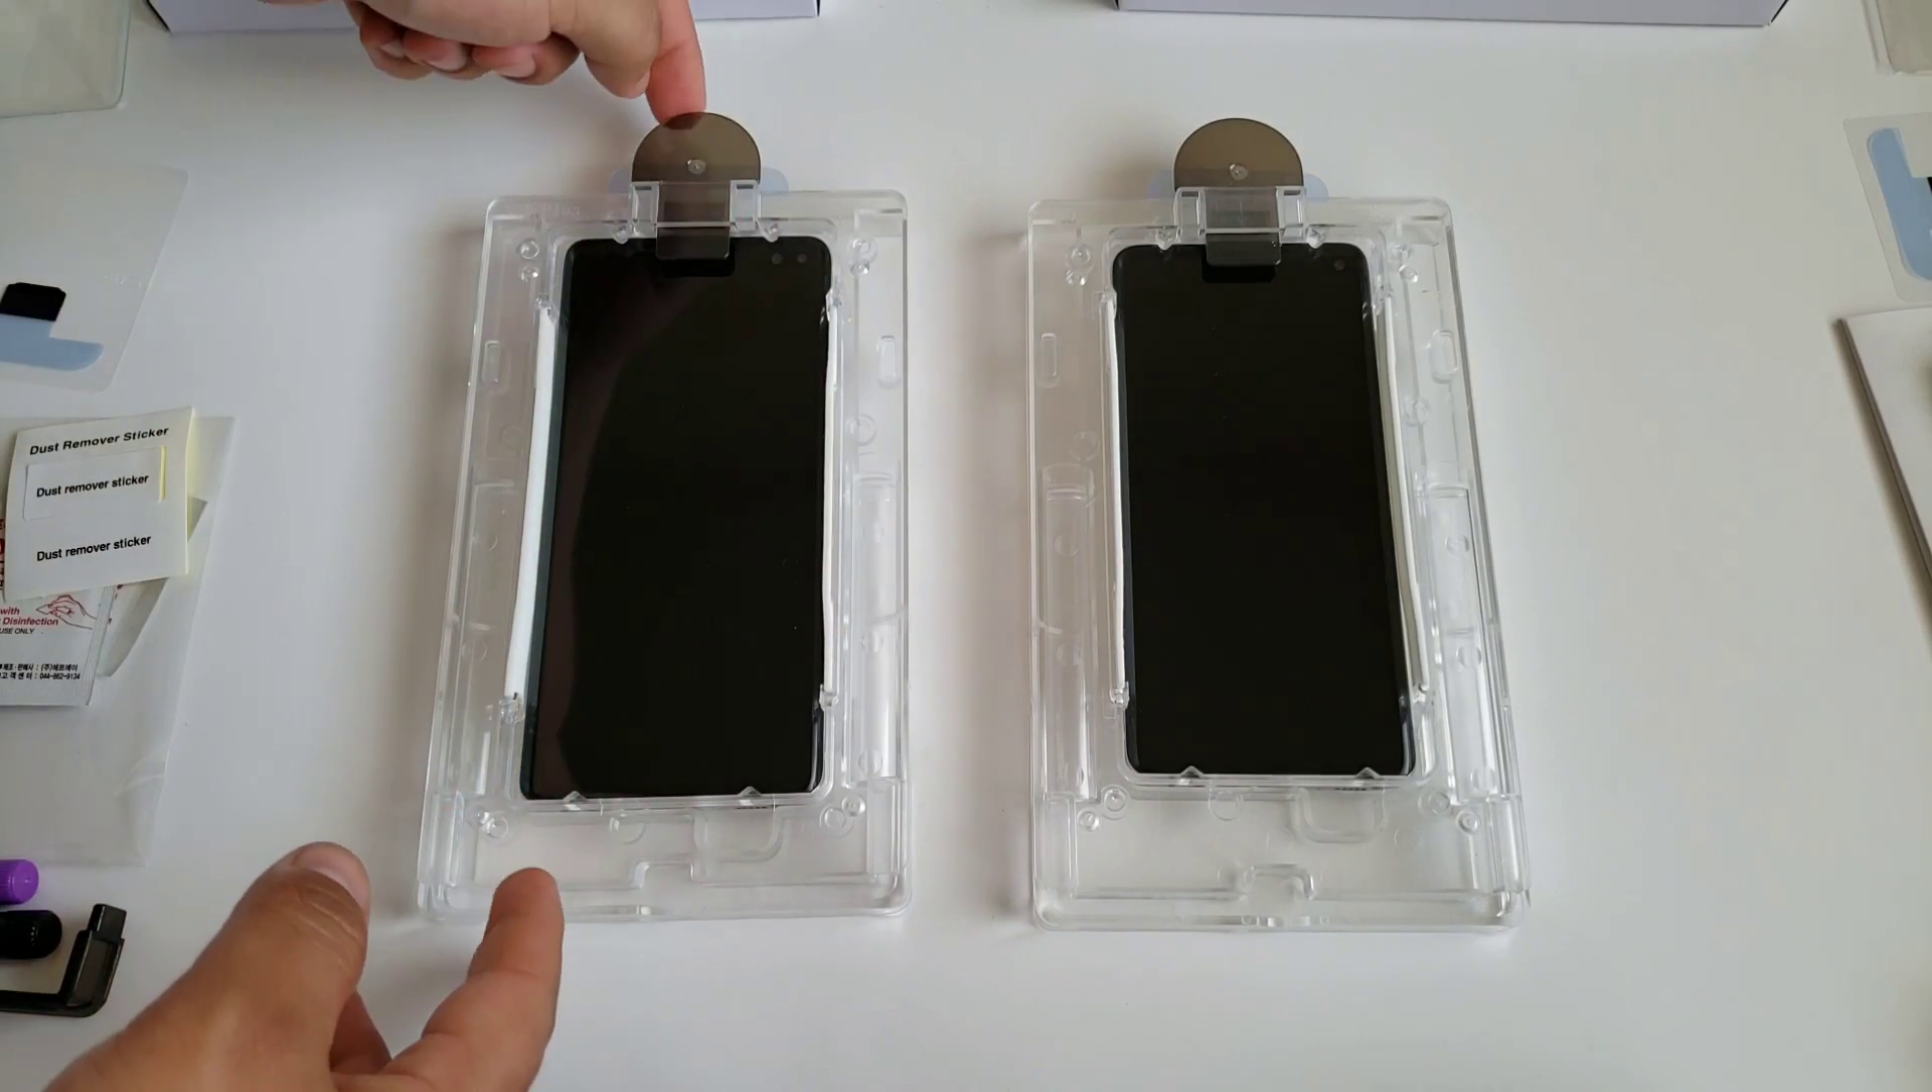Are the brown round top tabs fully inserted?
Yes.